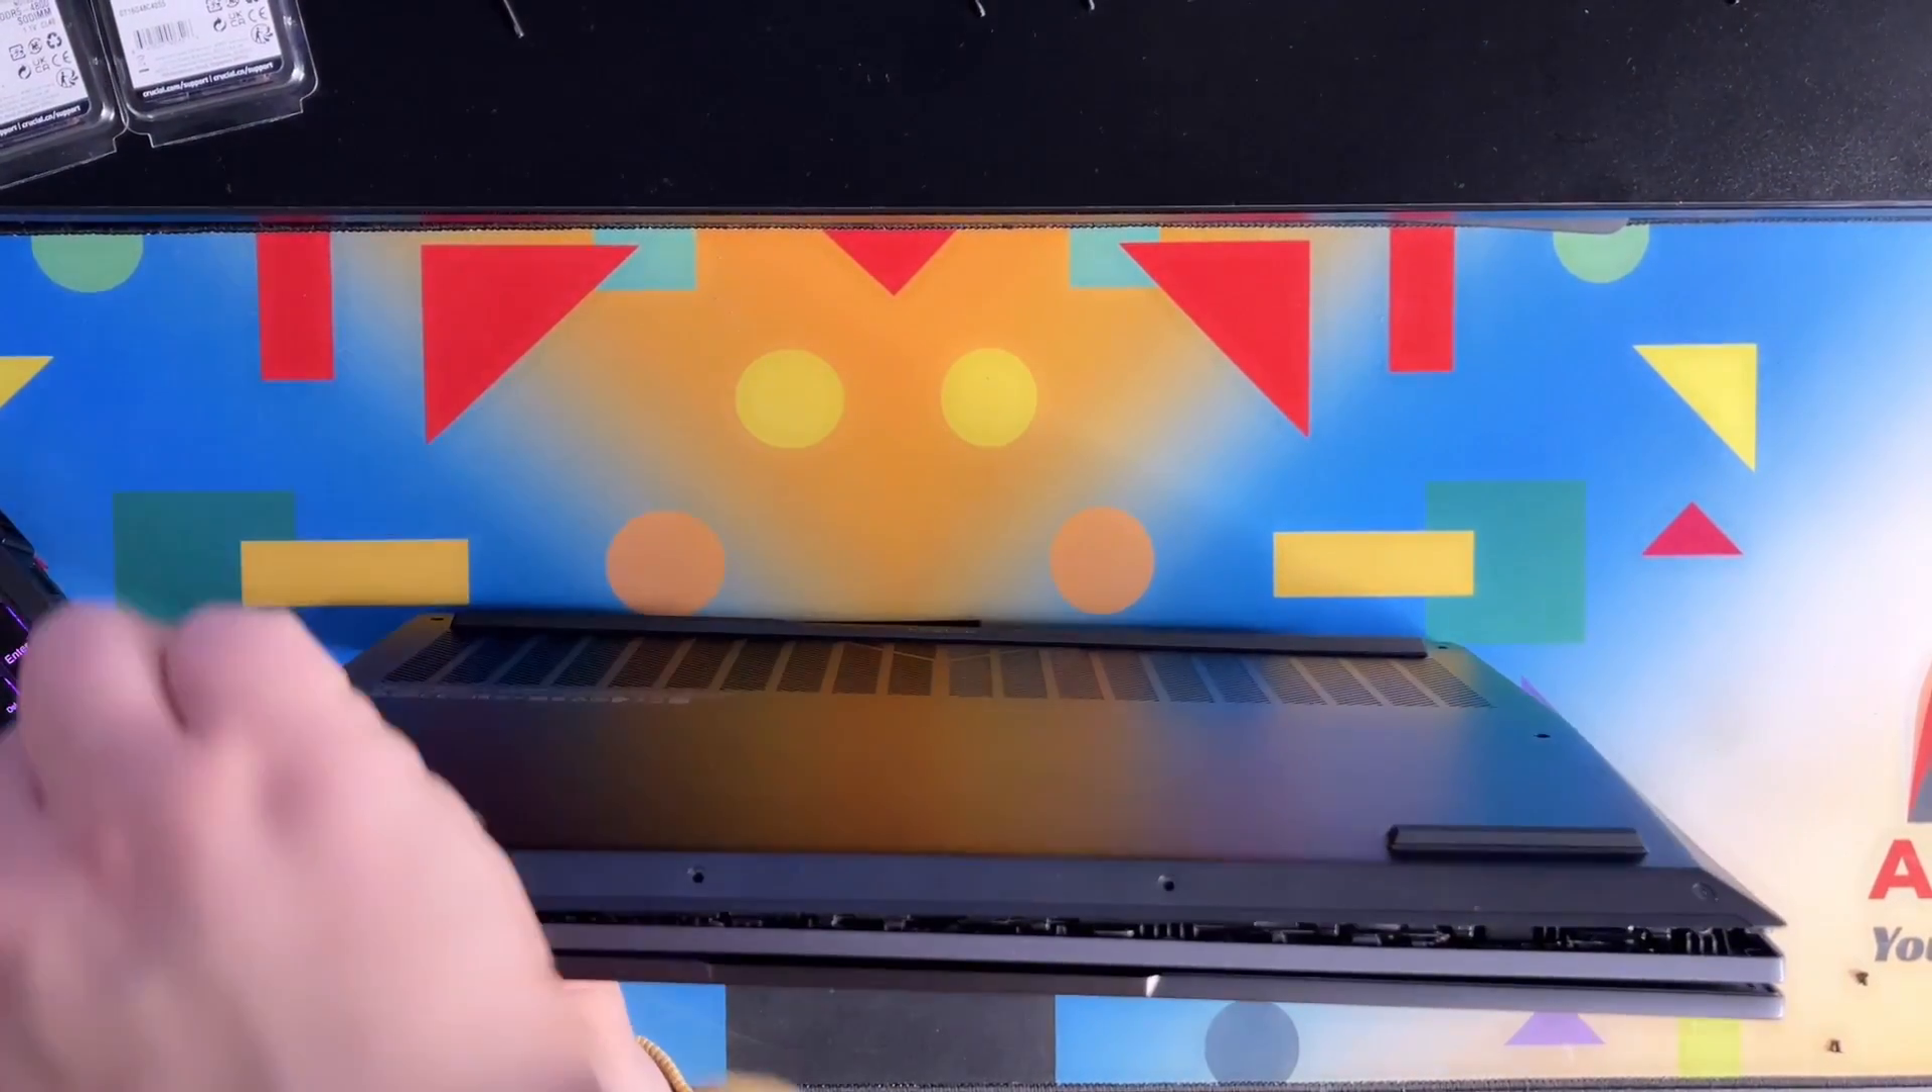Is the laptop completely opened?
No.